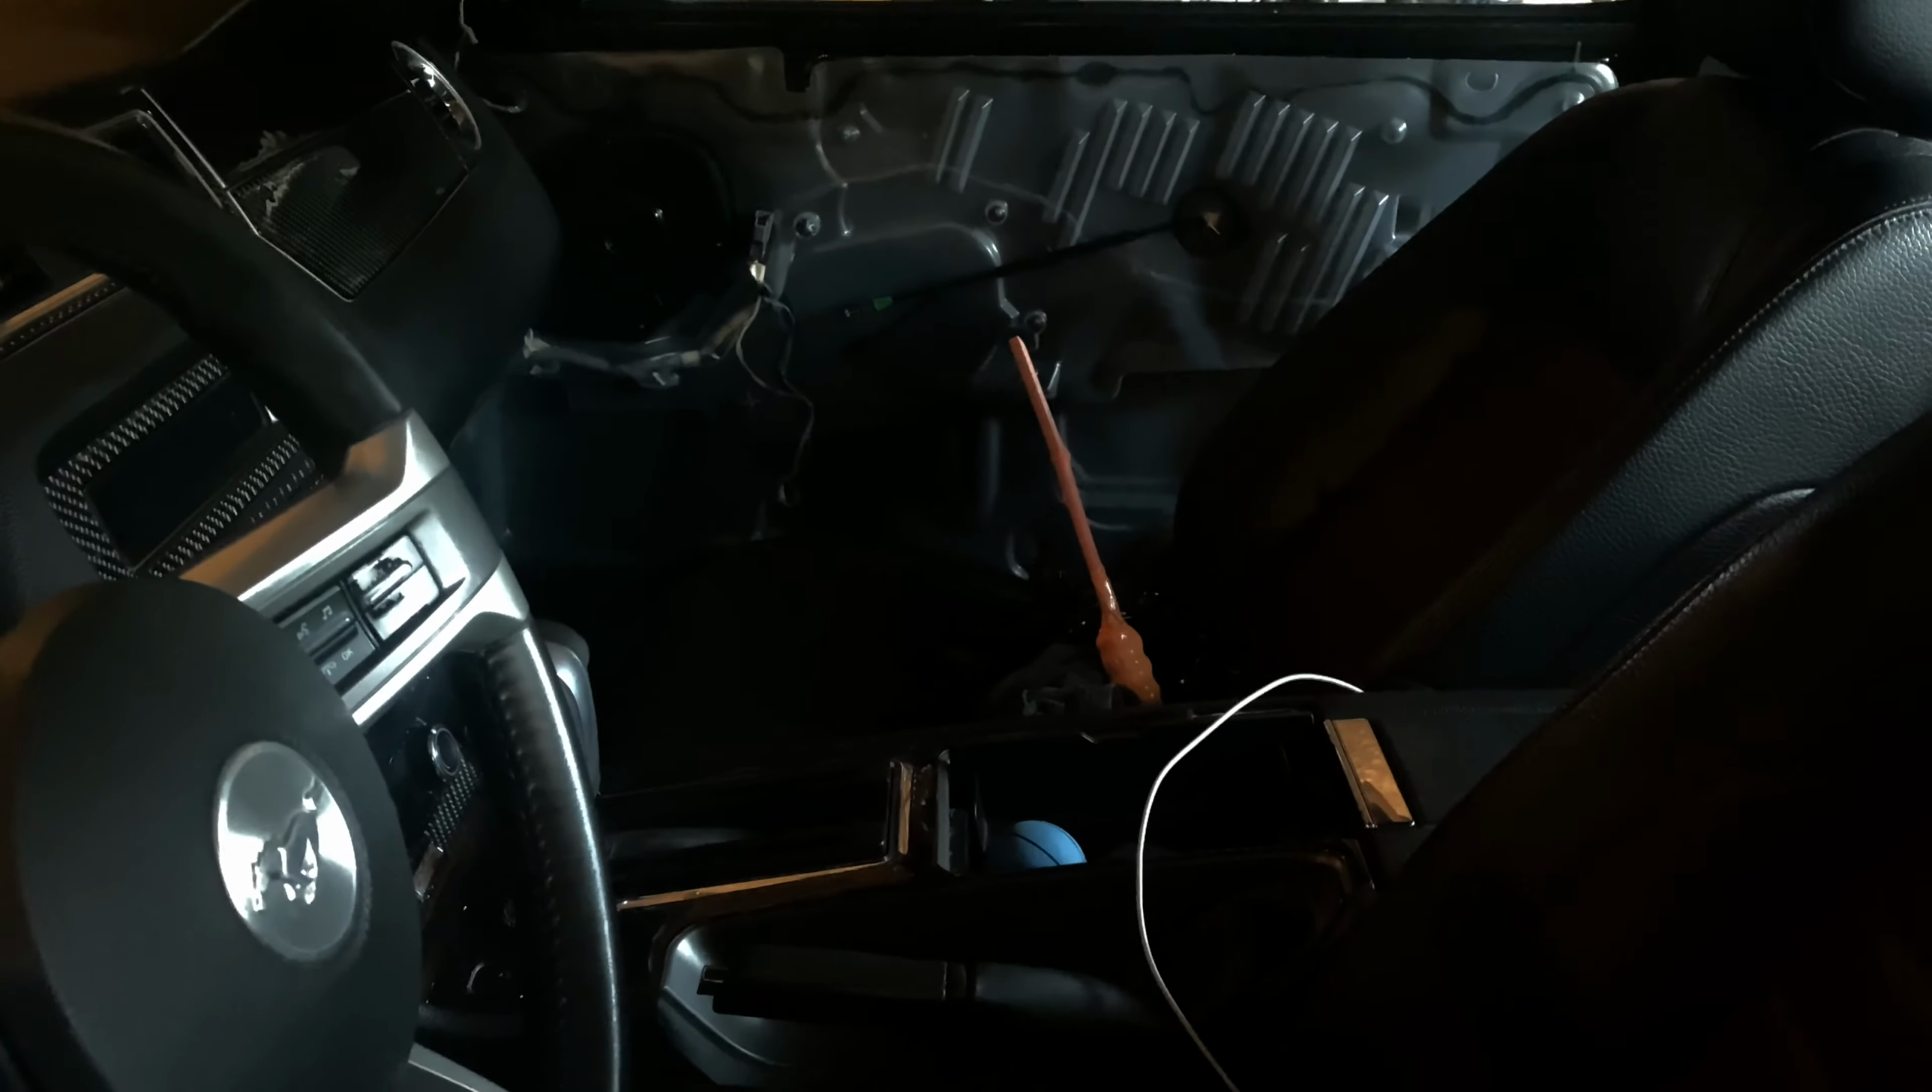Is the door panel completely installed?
No.